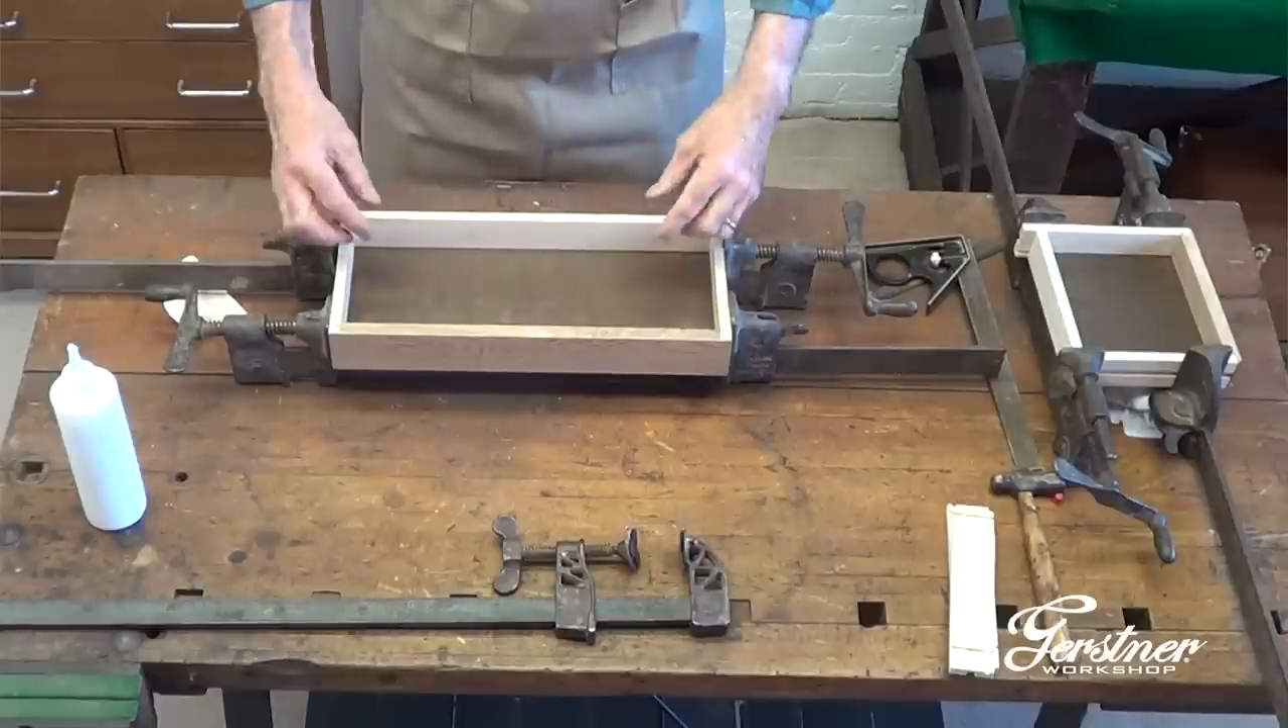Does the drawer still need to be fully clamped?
No.